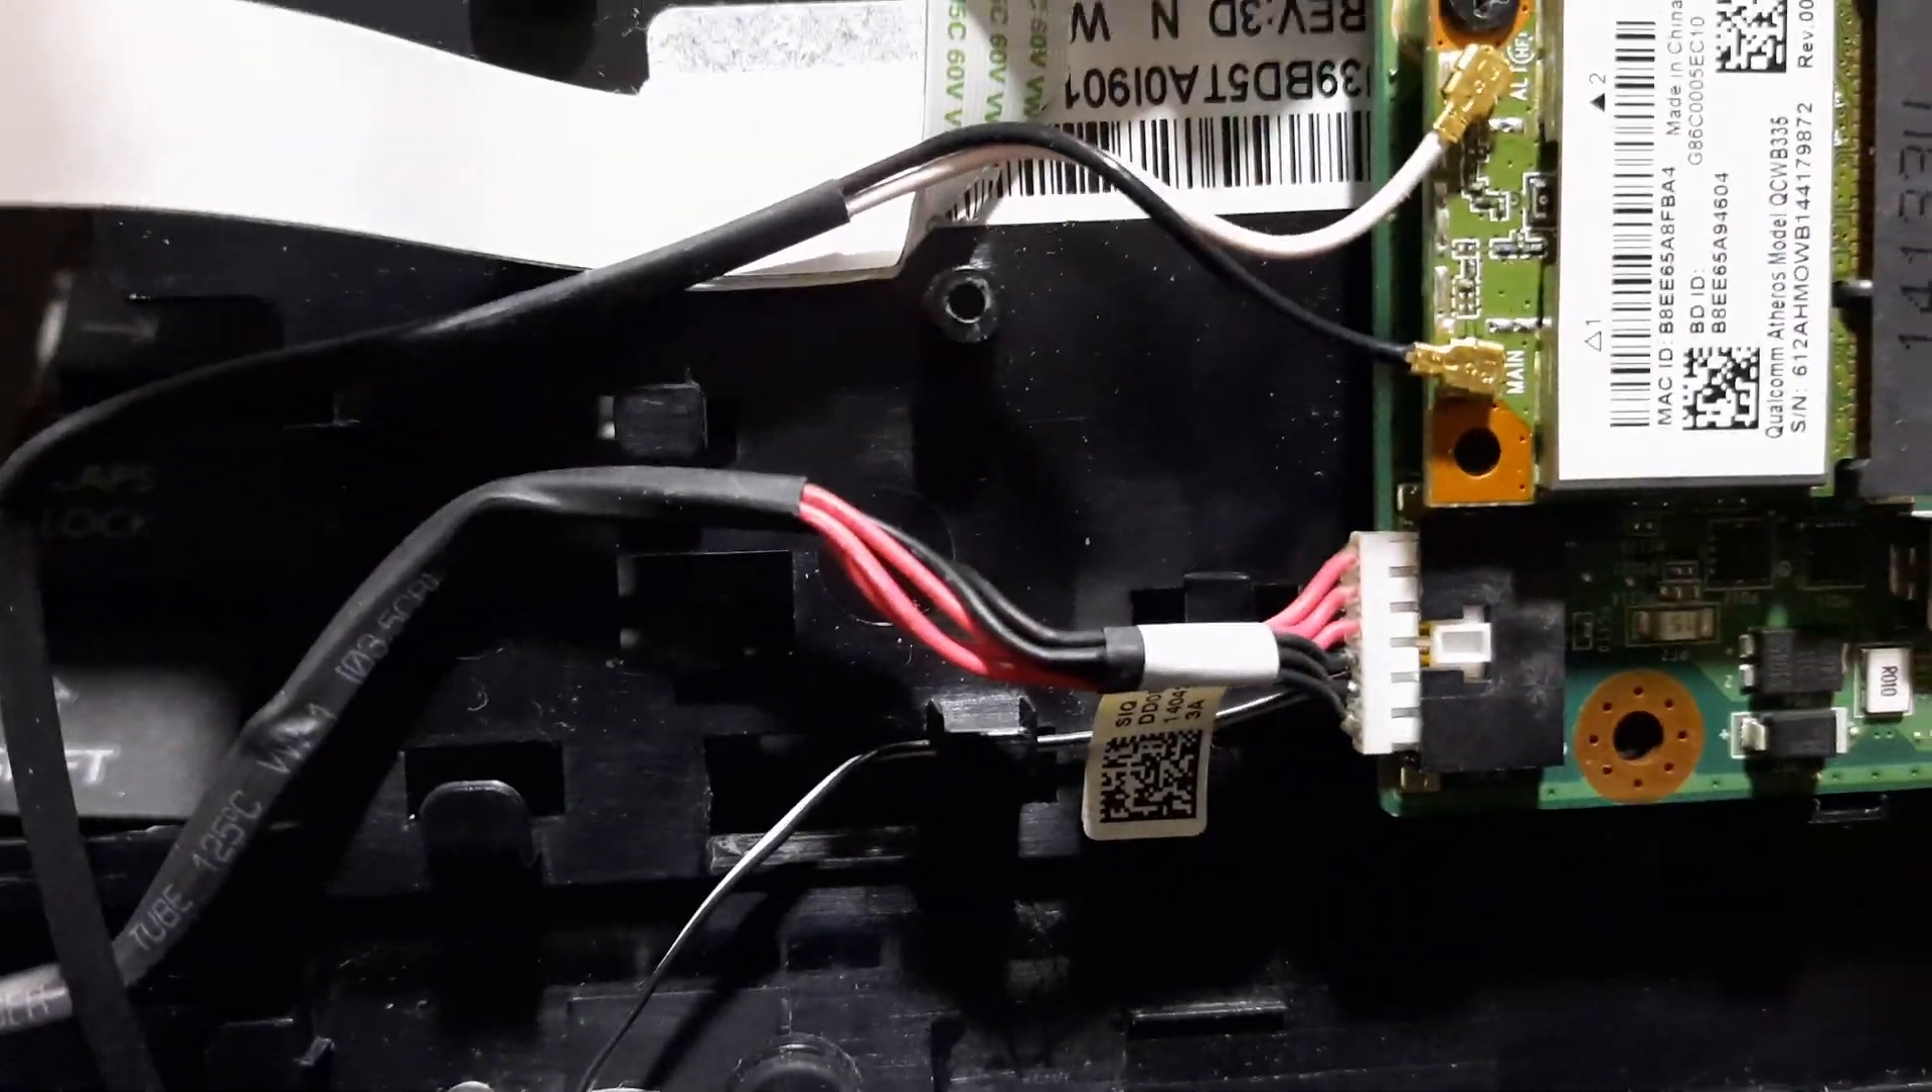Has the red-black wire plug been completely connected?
Yes.